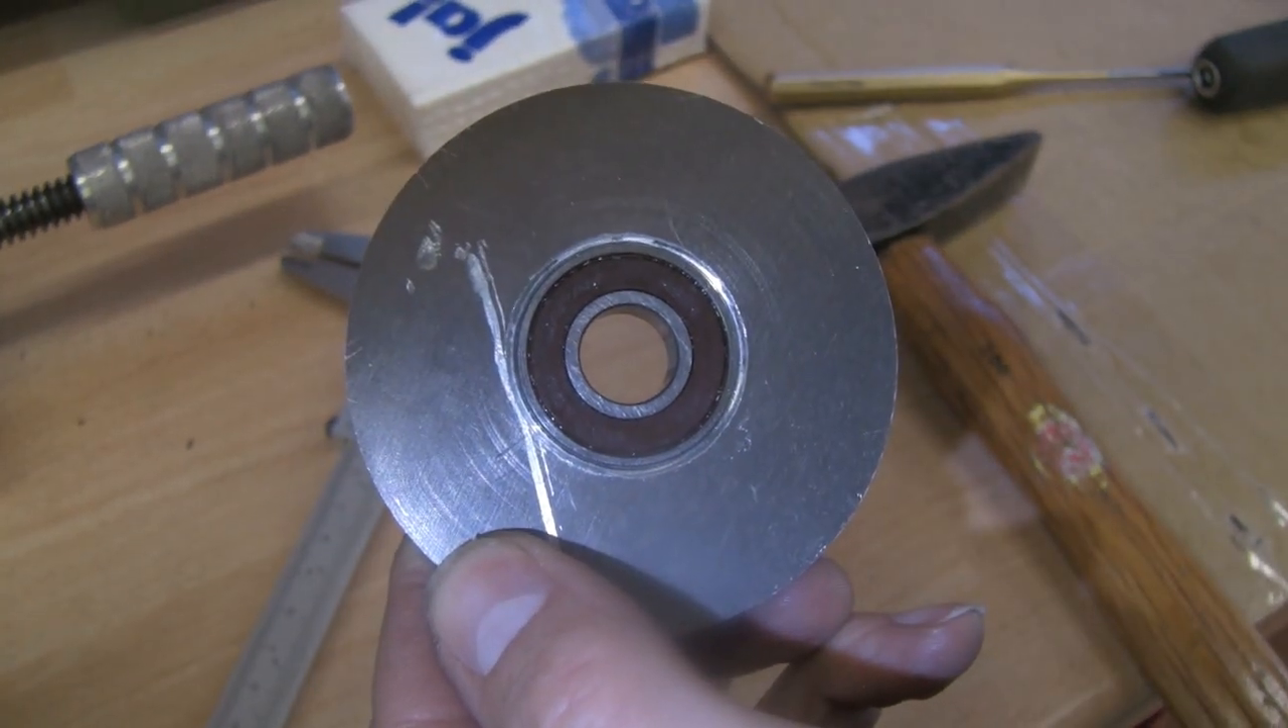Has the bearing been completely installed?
Yes.